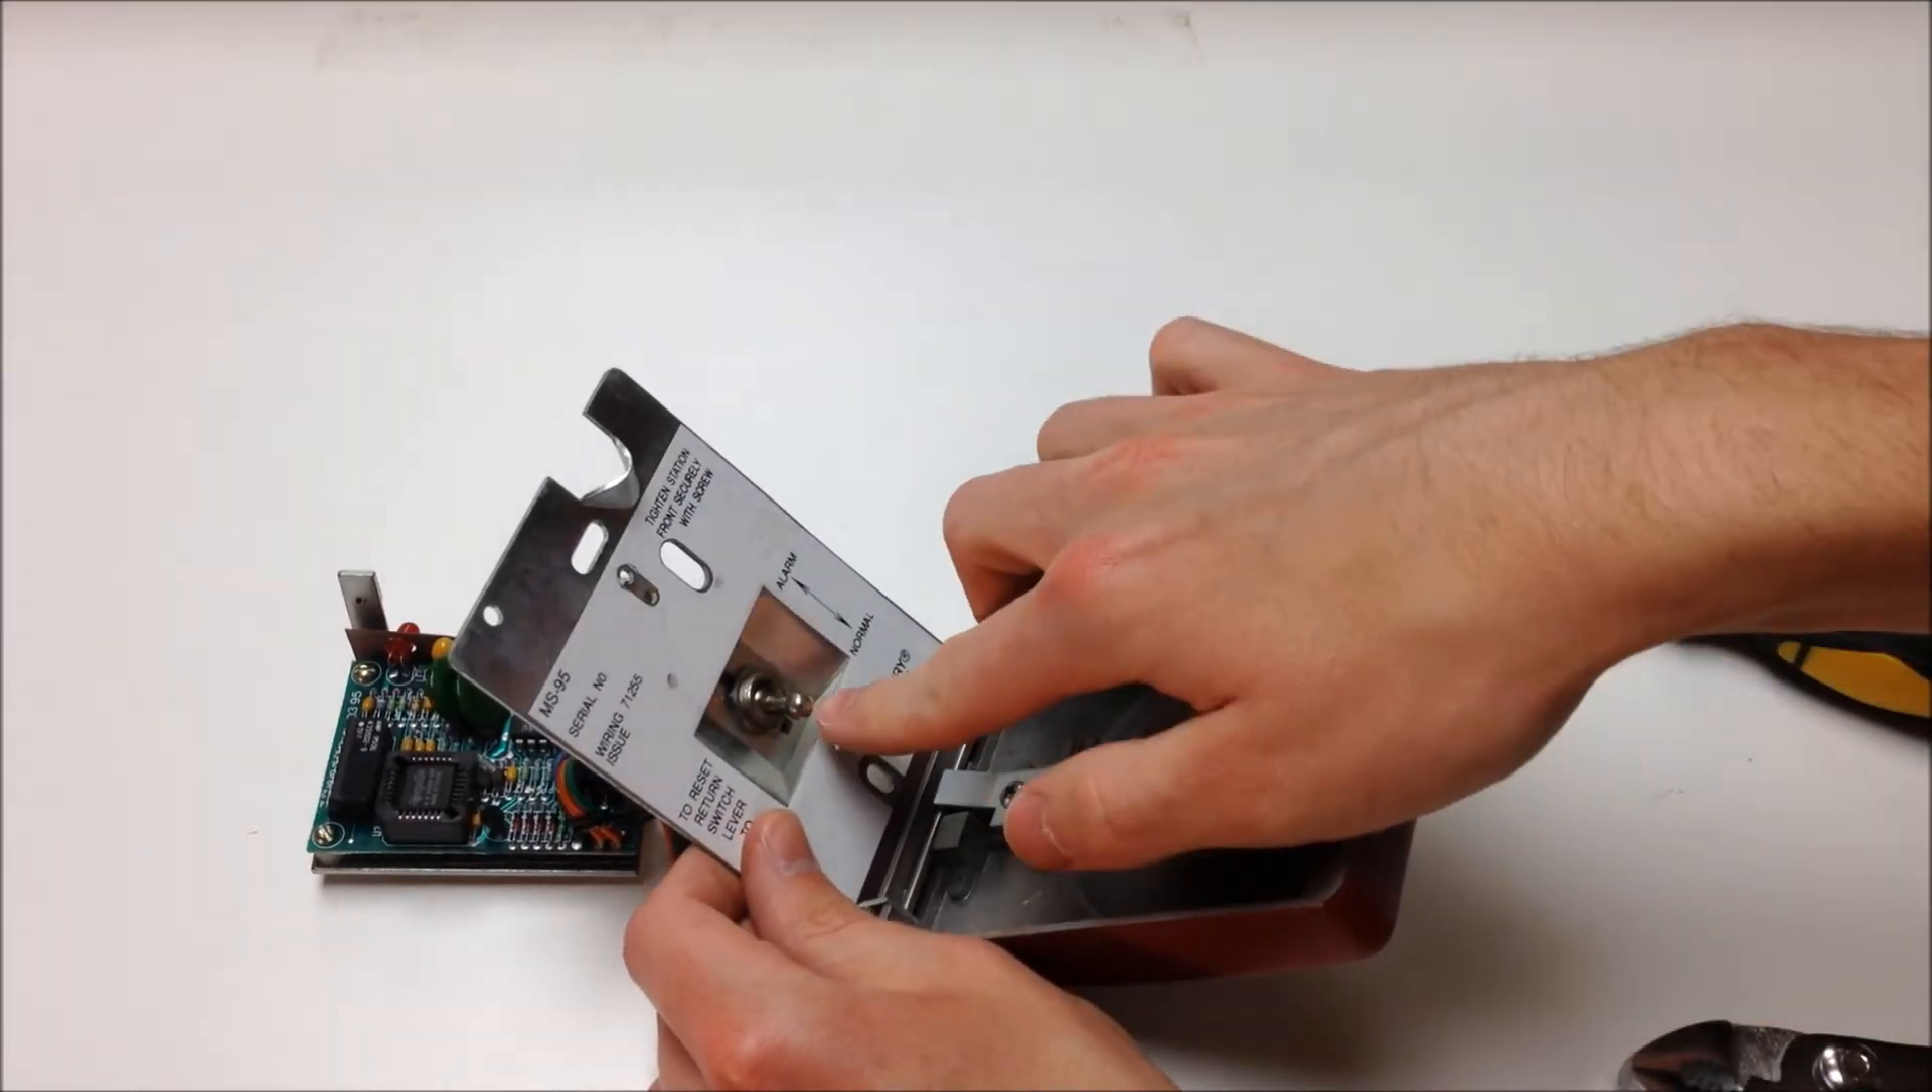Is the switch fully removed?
No.